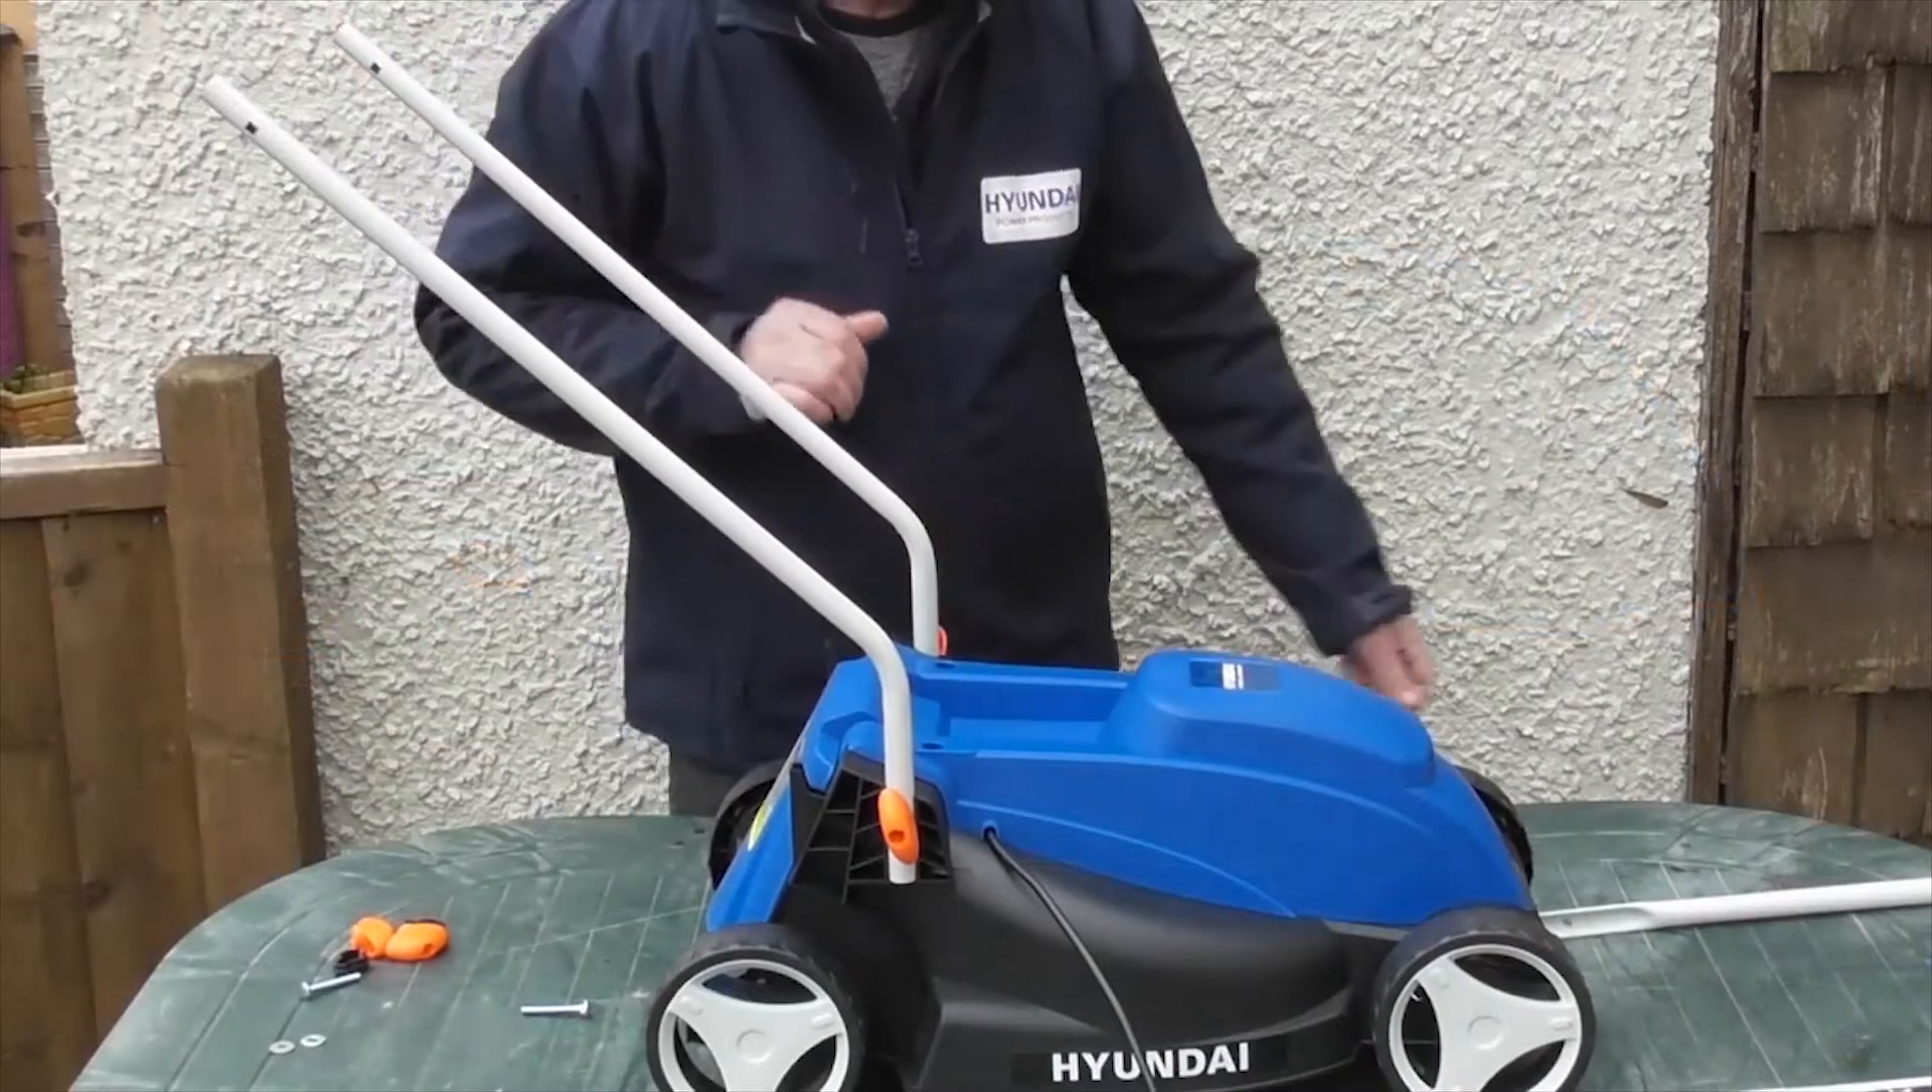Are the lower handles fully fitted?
Yes.